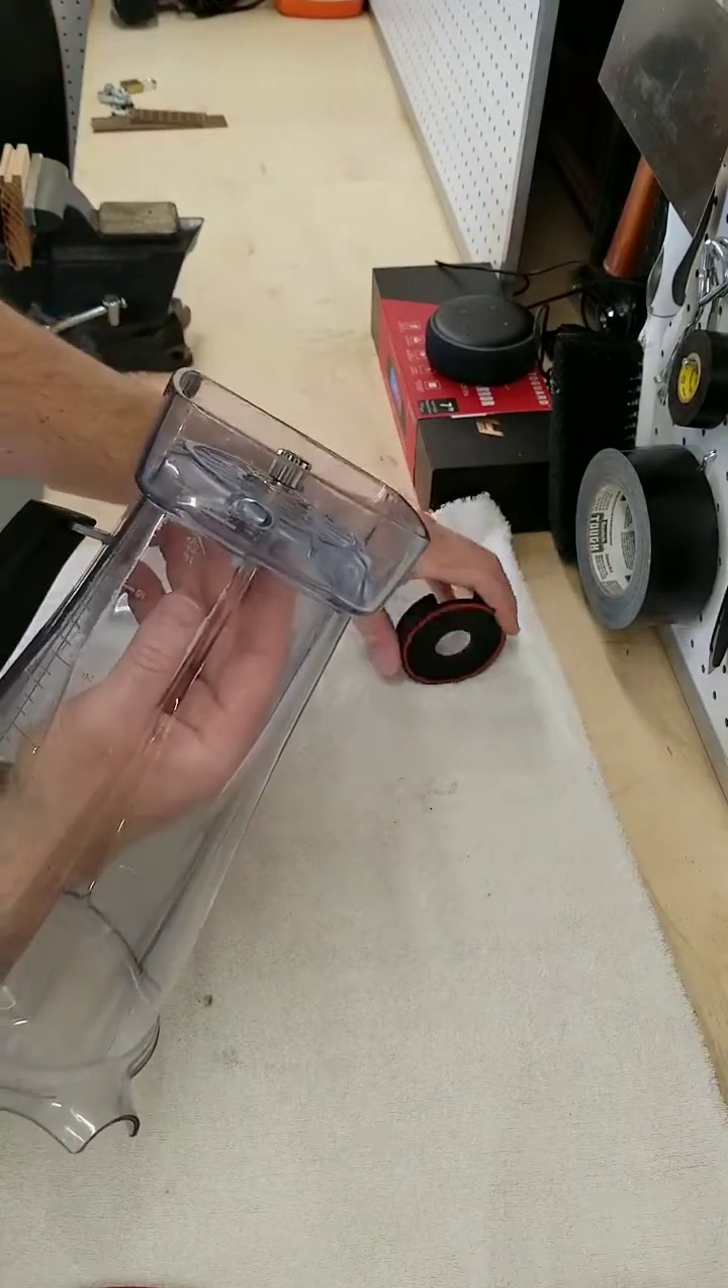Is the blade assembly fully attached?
No.